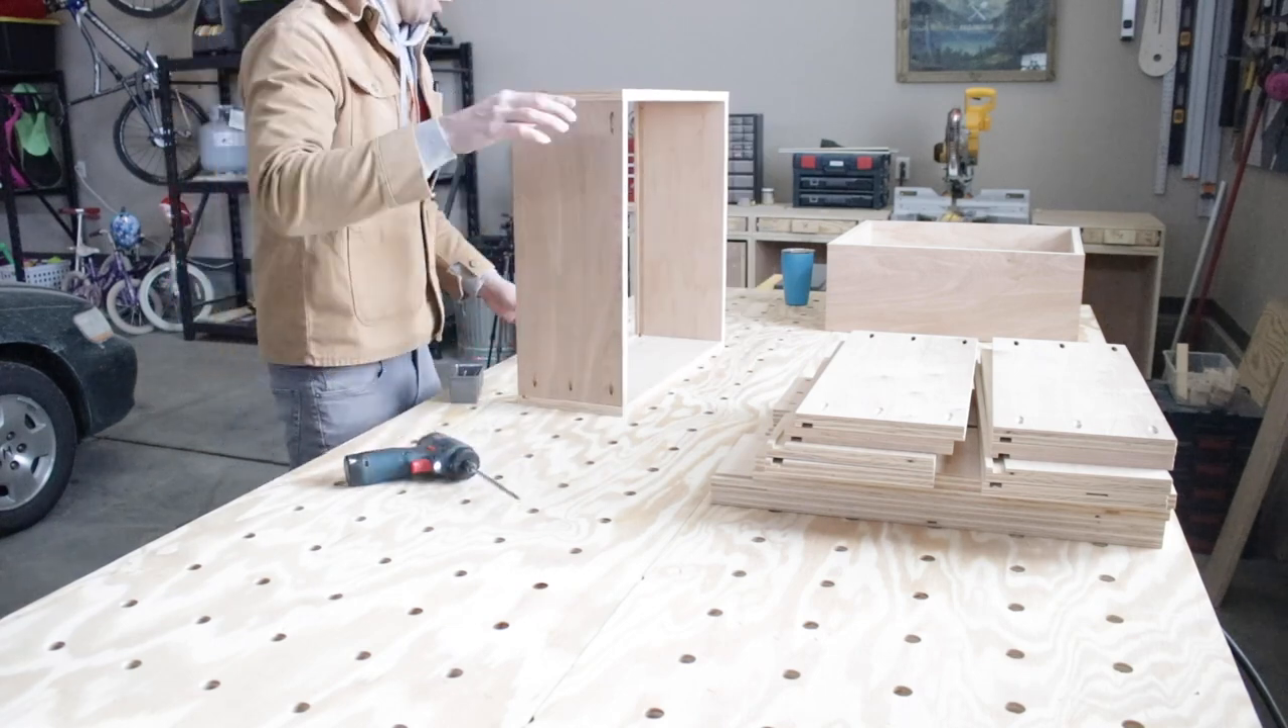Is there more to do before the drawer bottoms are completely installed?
Yes.